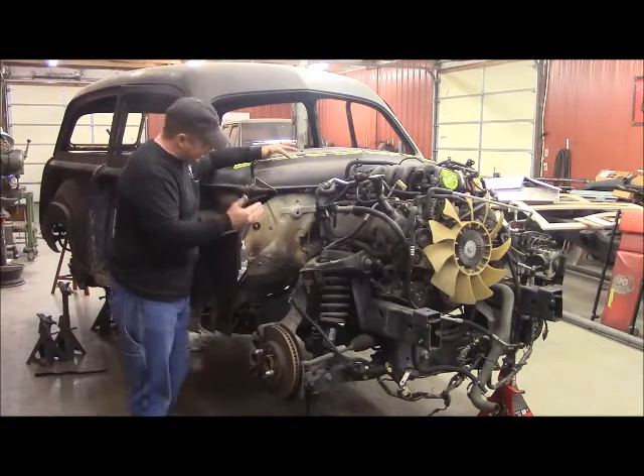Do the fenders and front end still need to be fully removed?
No.